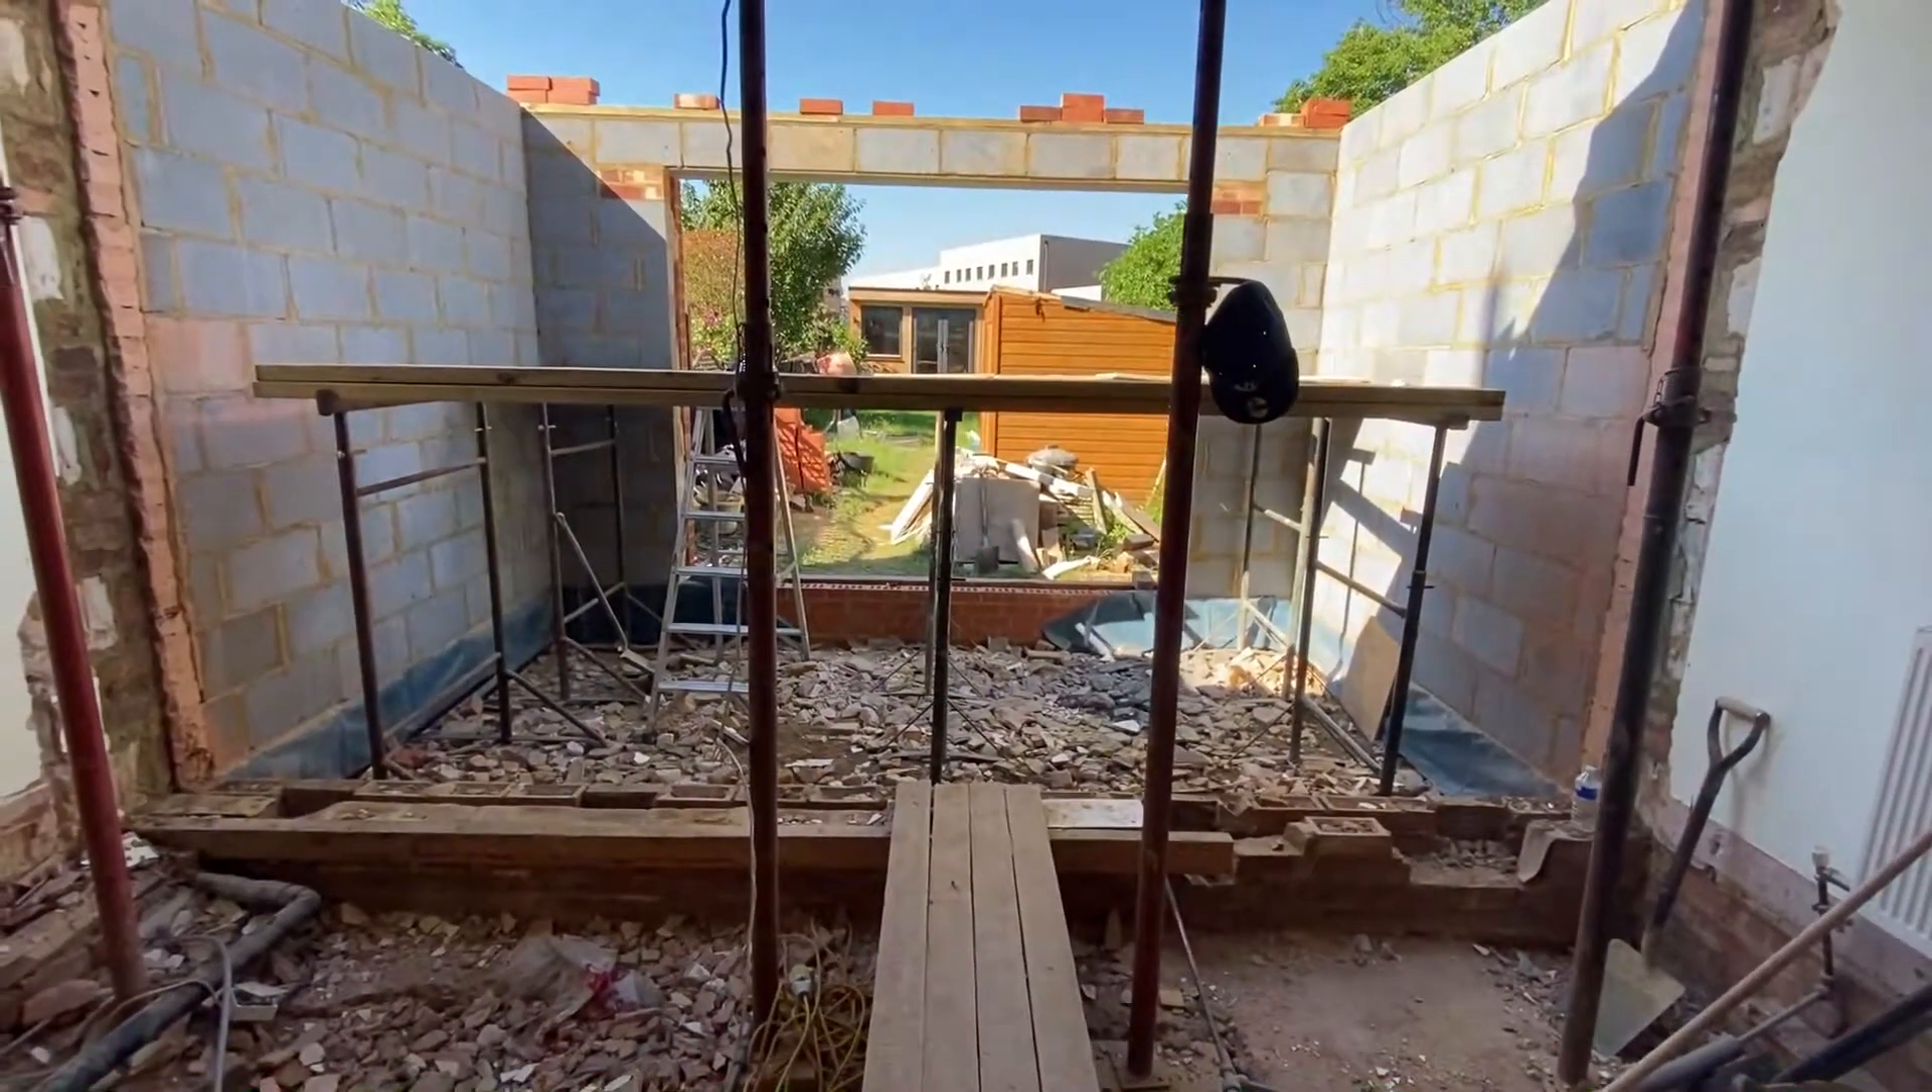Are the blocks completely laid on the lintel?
Yes.